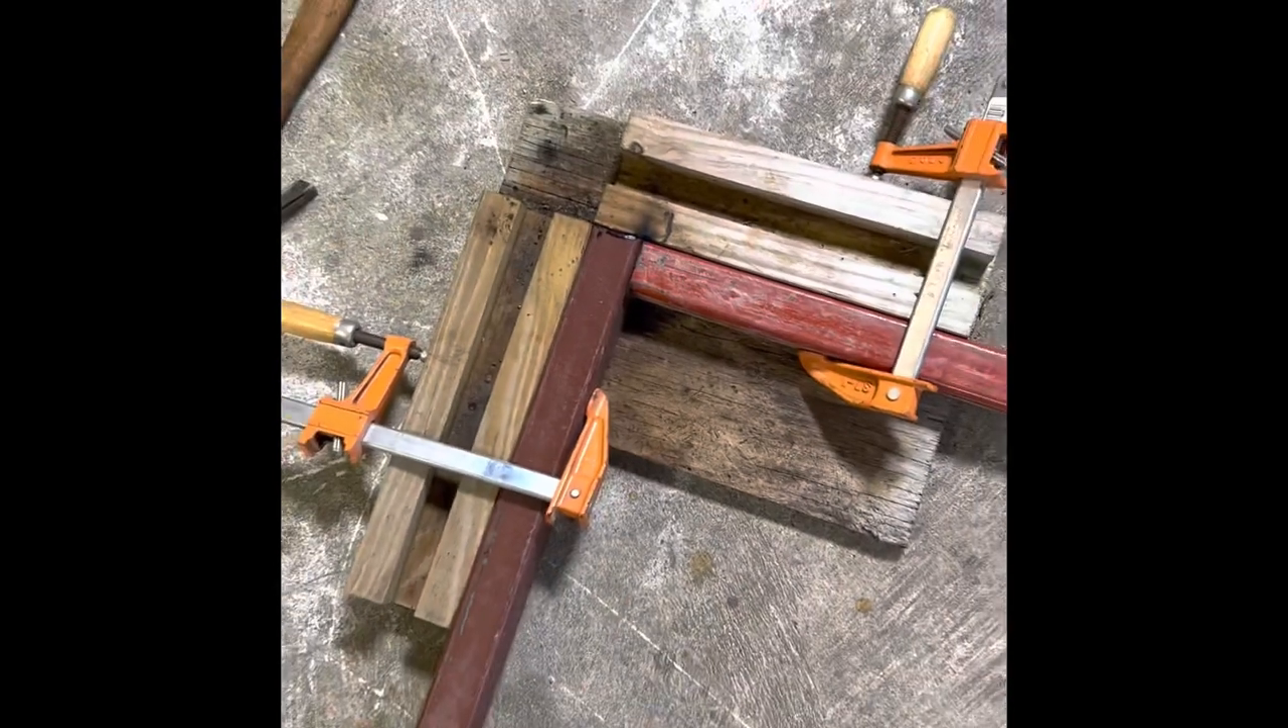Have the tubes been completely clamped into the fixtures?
Yes.